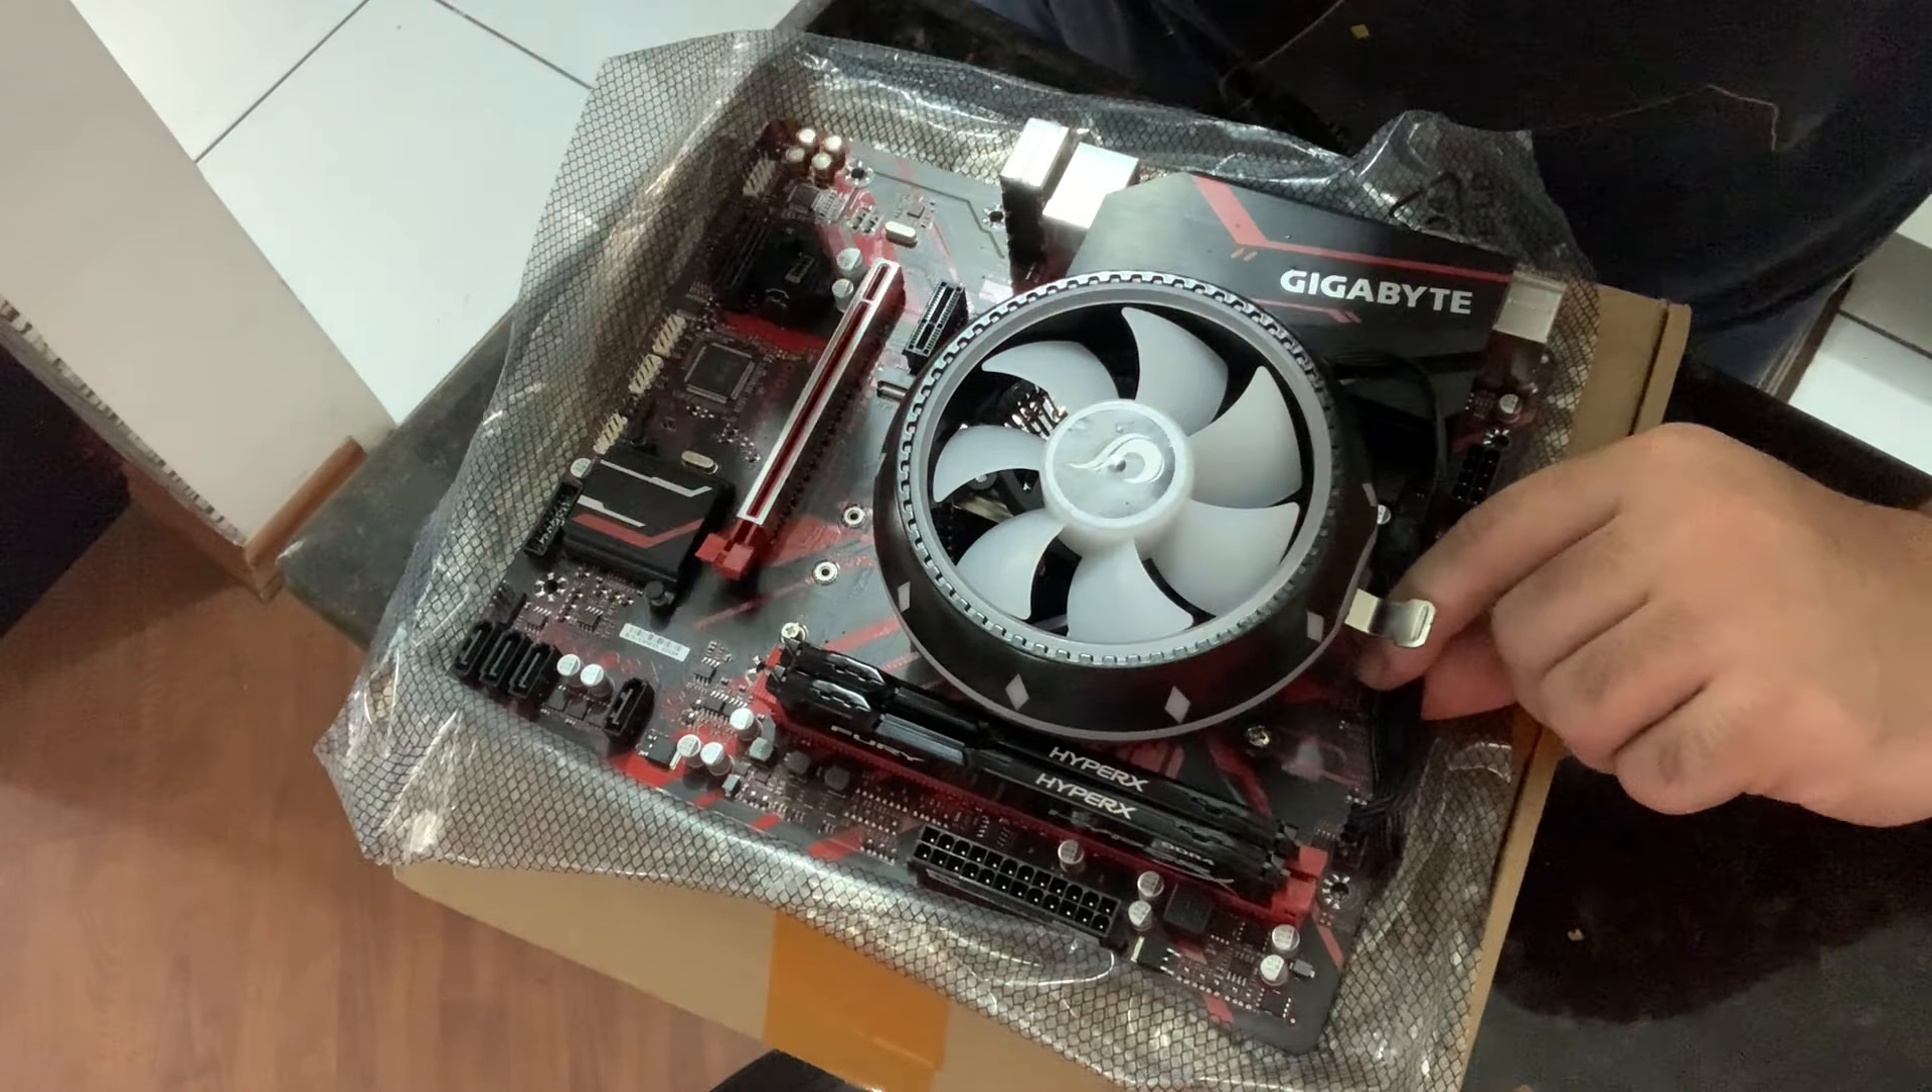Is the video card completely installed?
No.